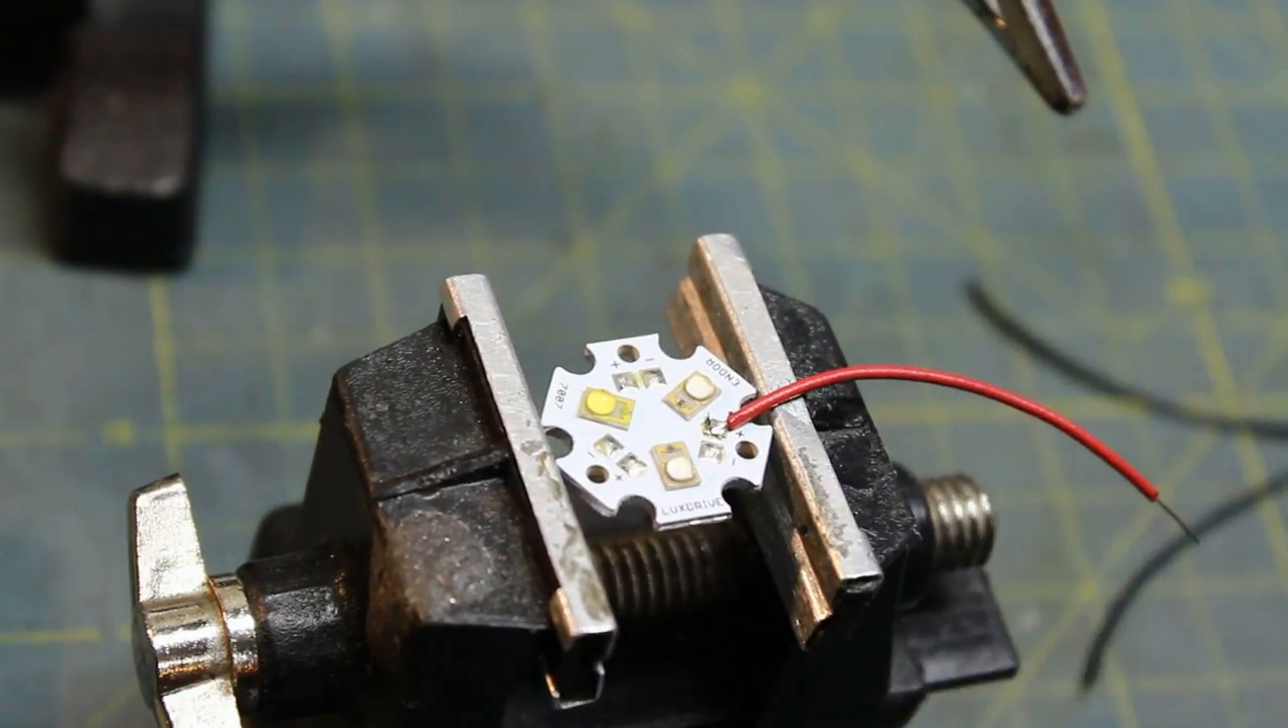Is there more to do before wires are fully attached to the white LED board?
Yes.